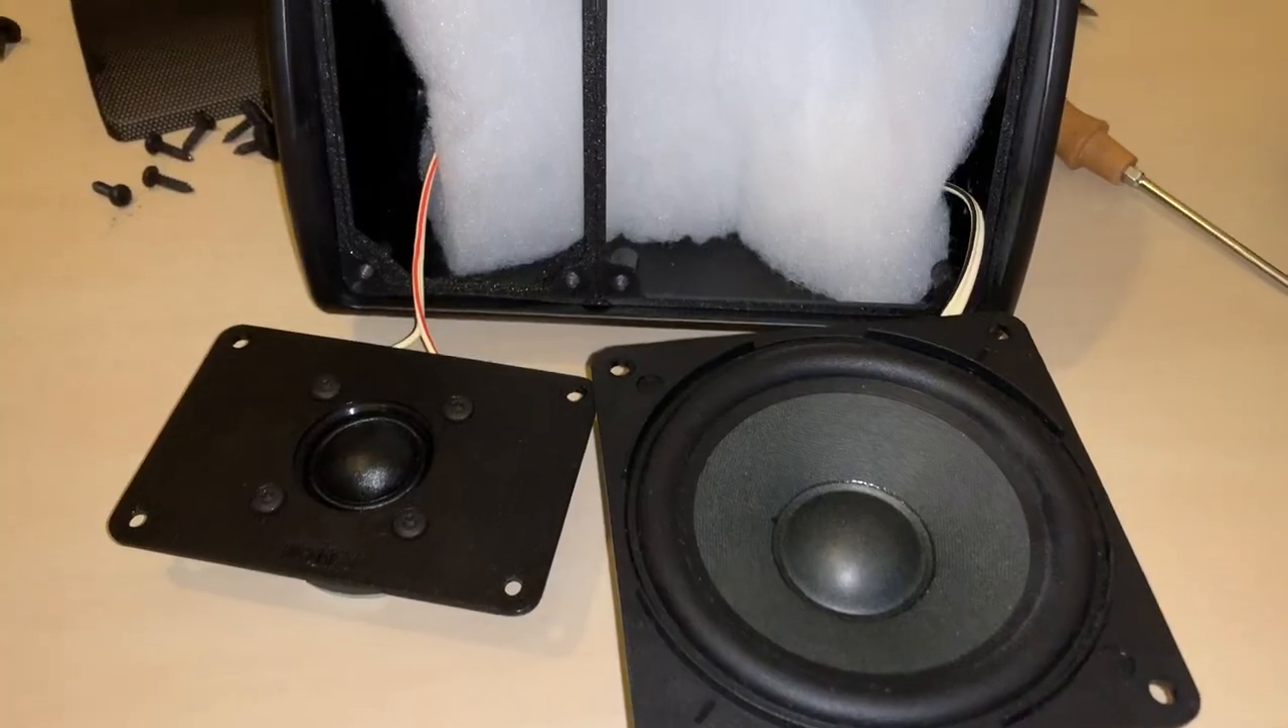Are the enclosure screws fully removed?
Yes.